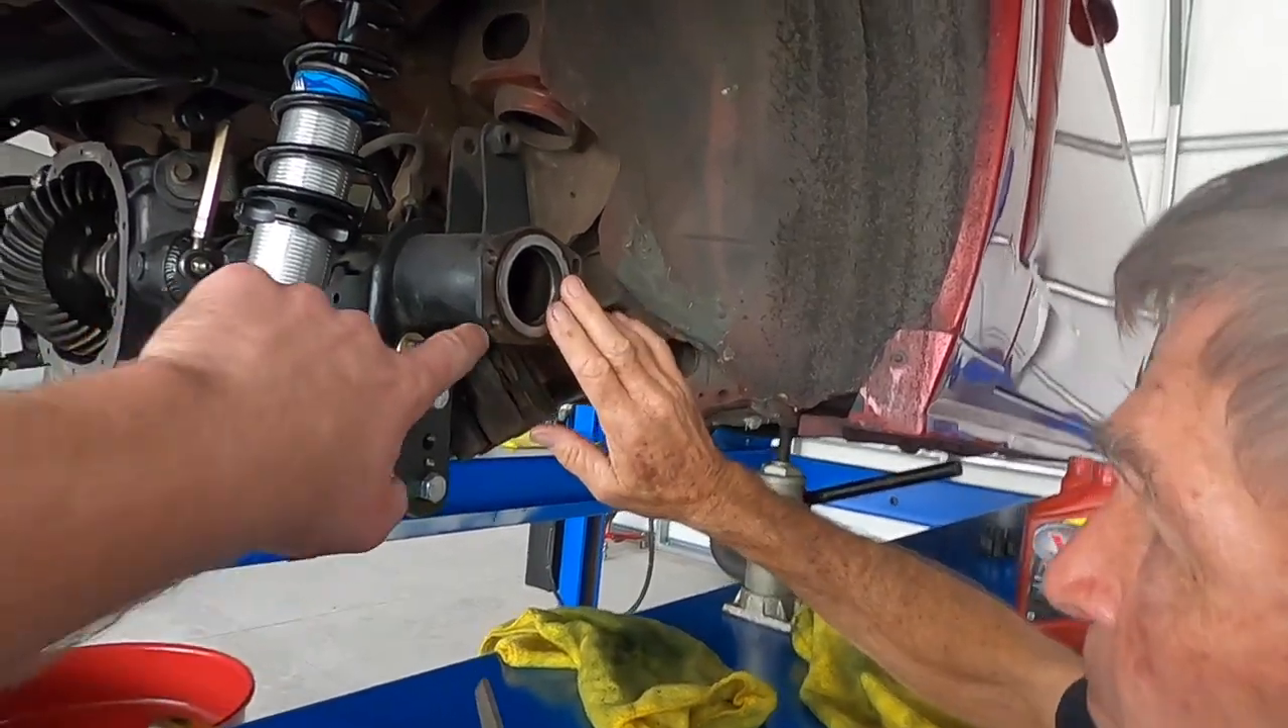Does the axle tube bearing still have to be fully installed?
Yes.